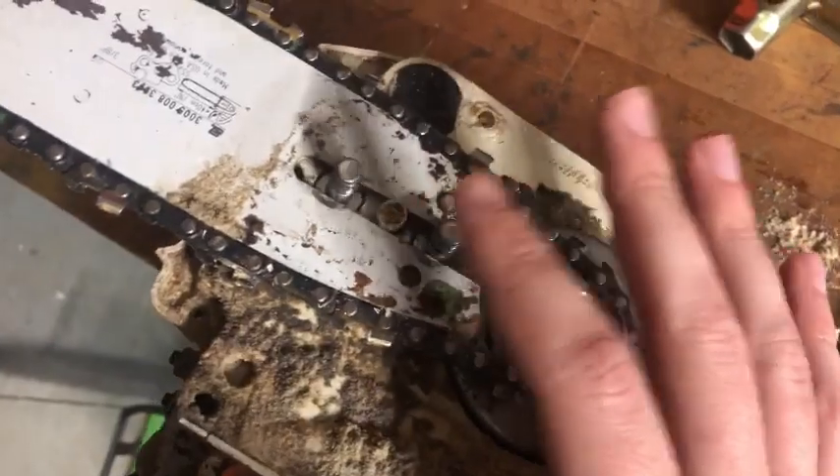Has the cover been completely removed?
Yes.